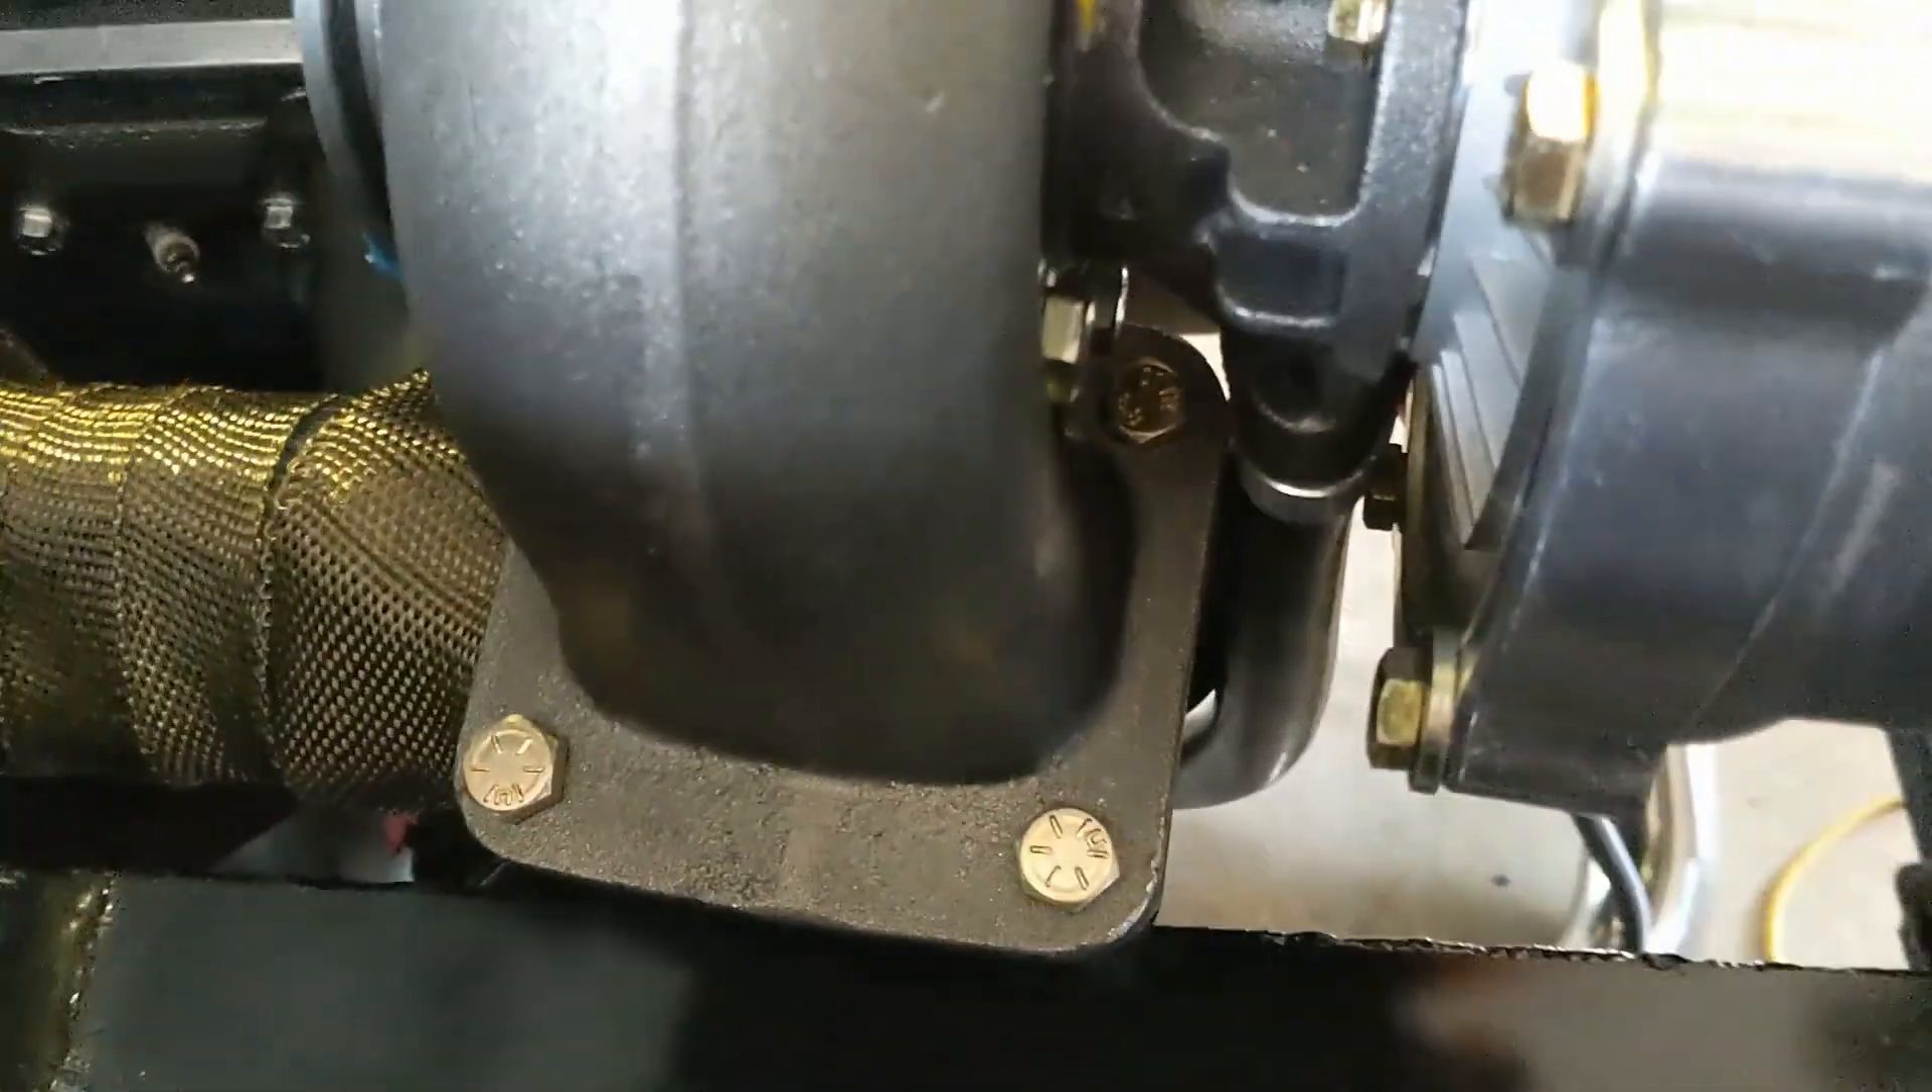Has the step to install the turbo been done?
Yes.